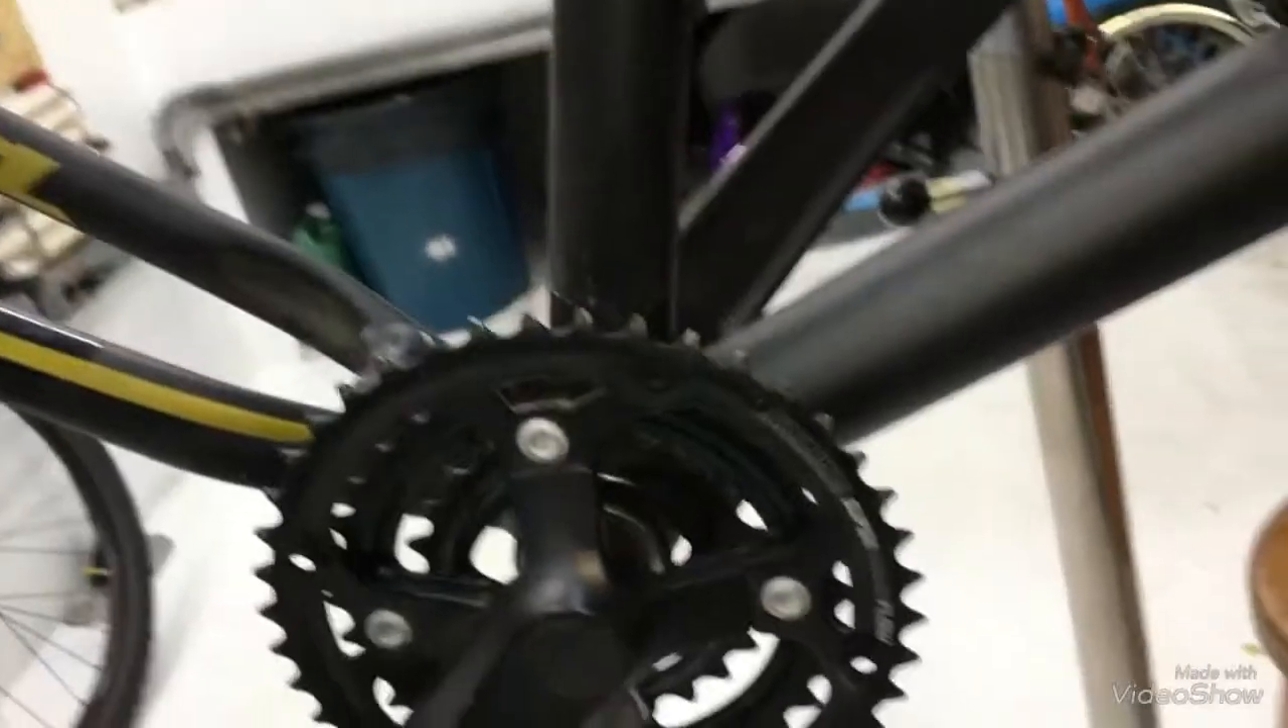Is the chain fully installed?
No.